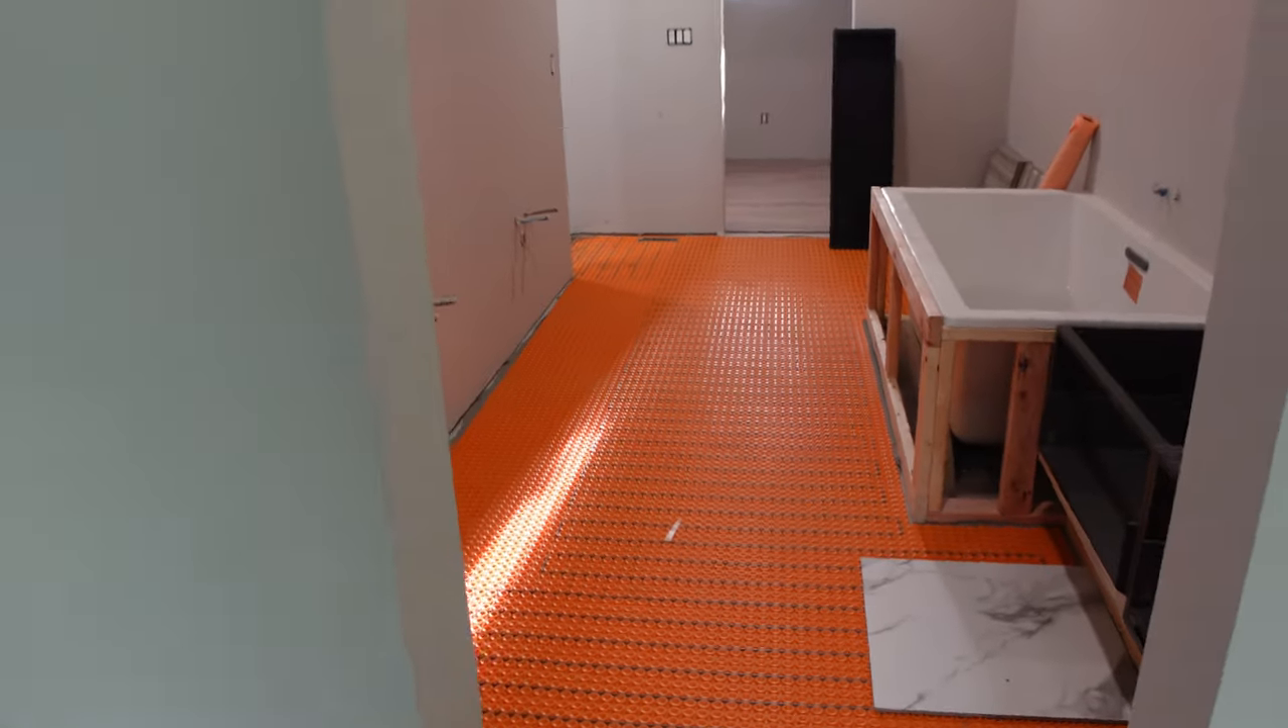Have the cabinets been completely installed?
No.